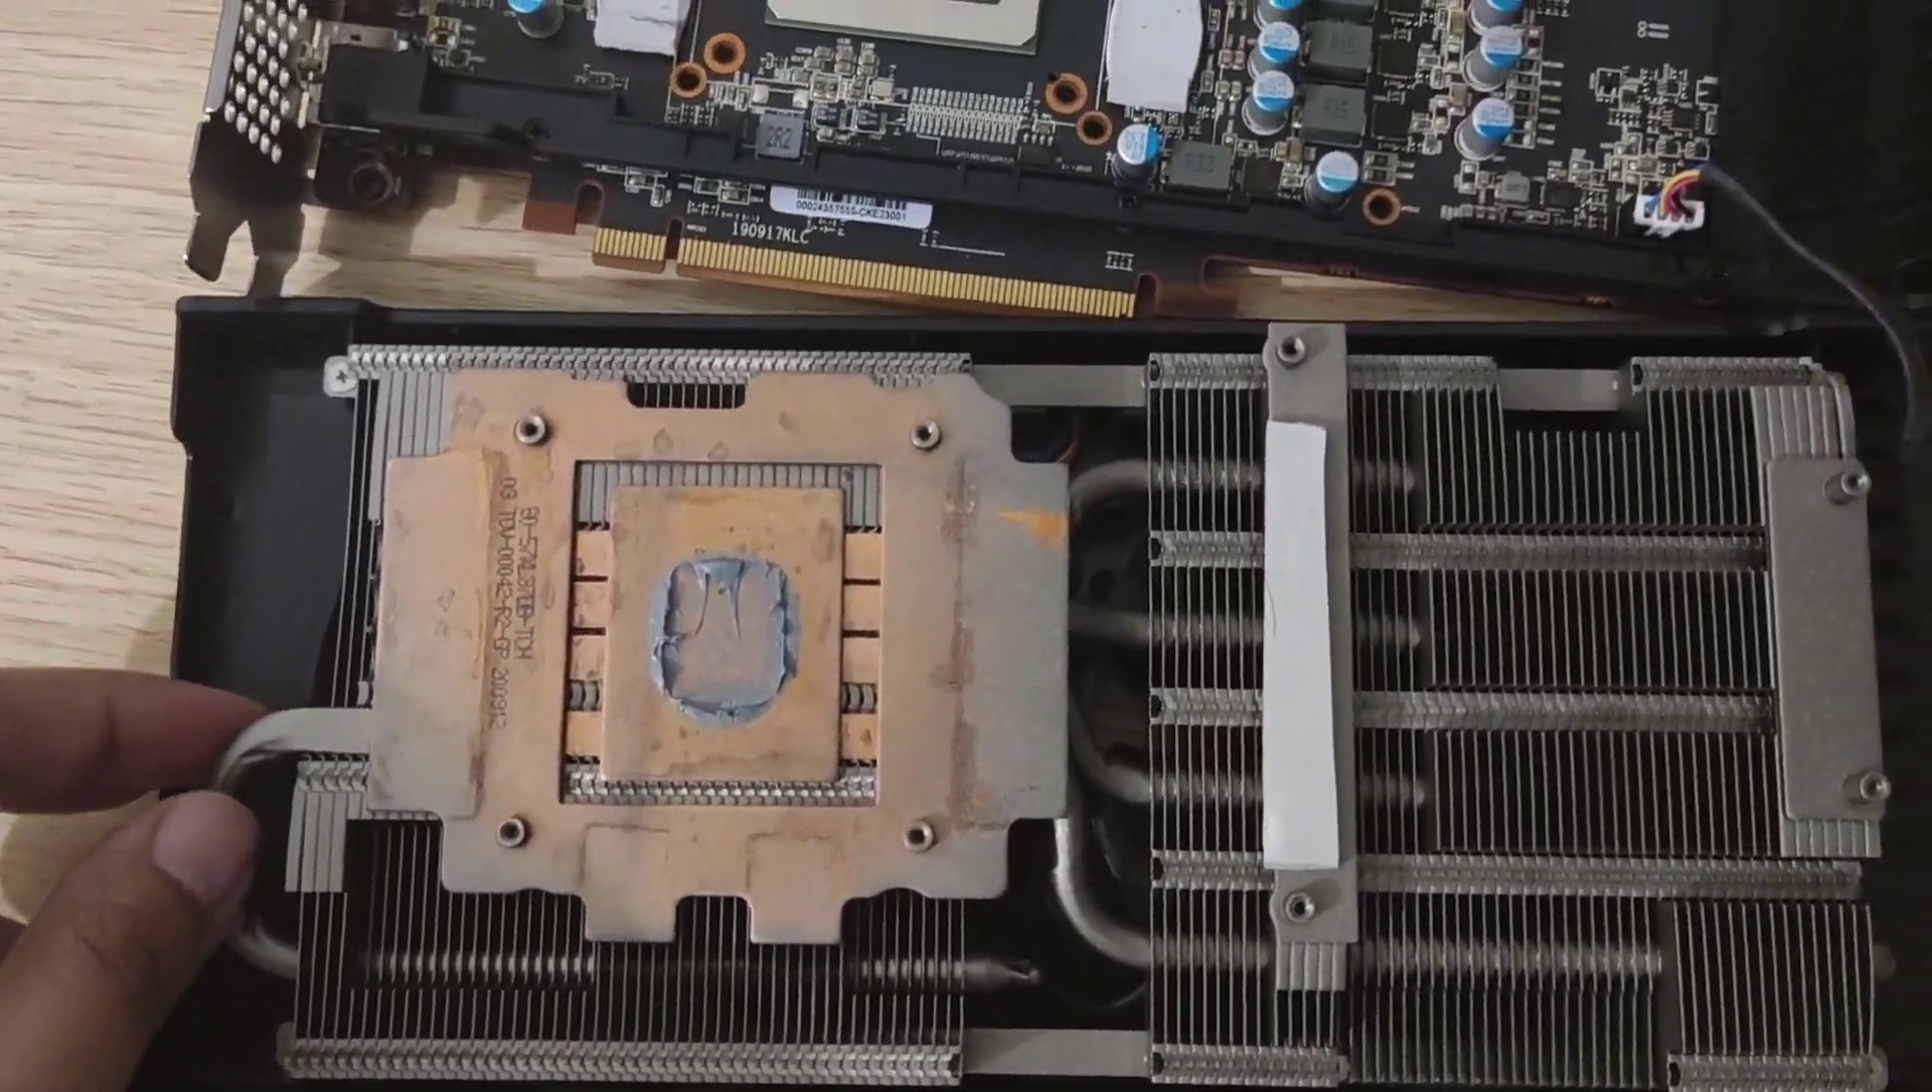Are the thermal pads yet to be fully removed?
Yes.